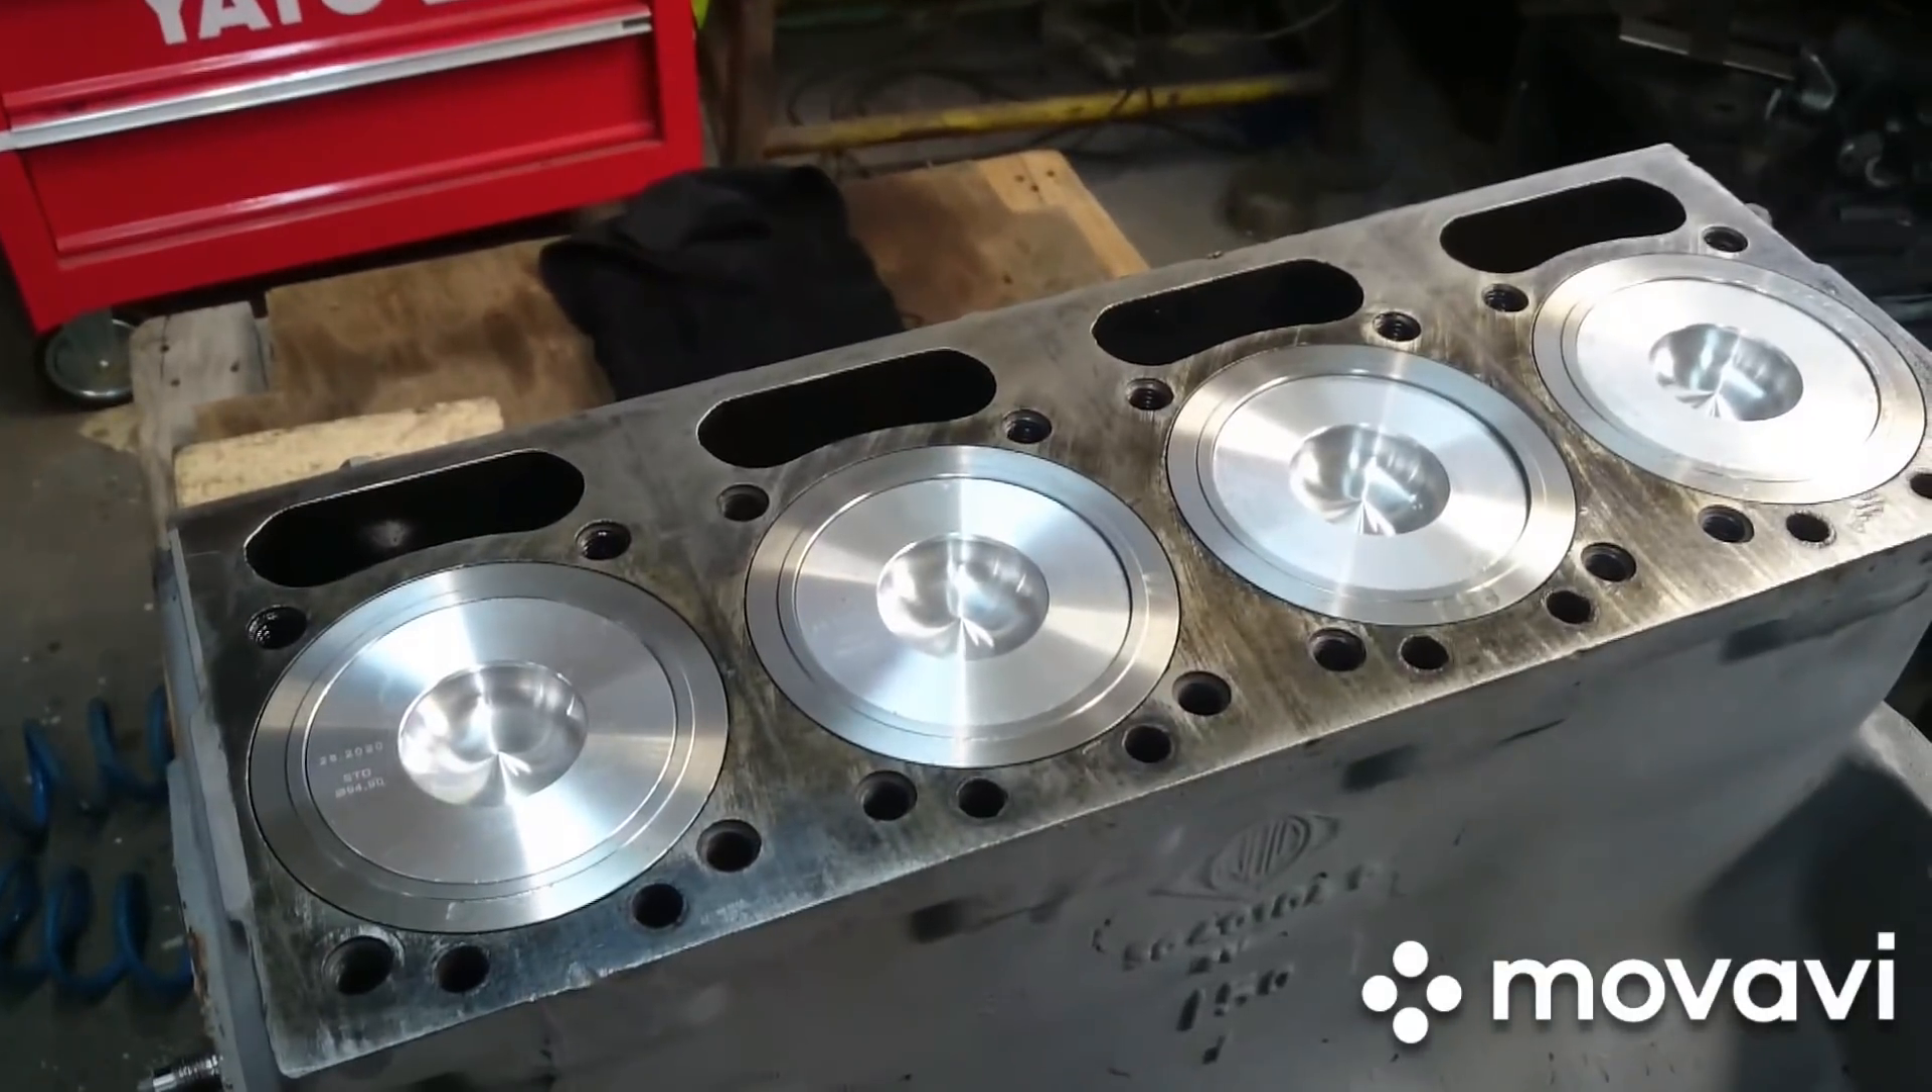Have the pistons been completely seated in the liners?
Yes.